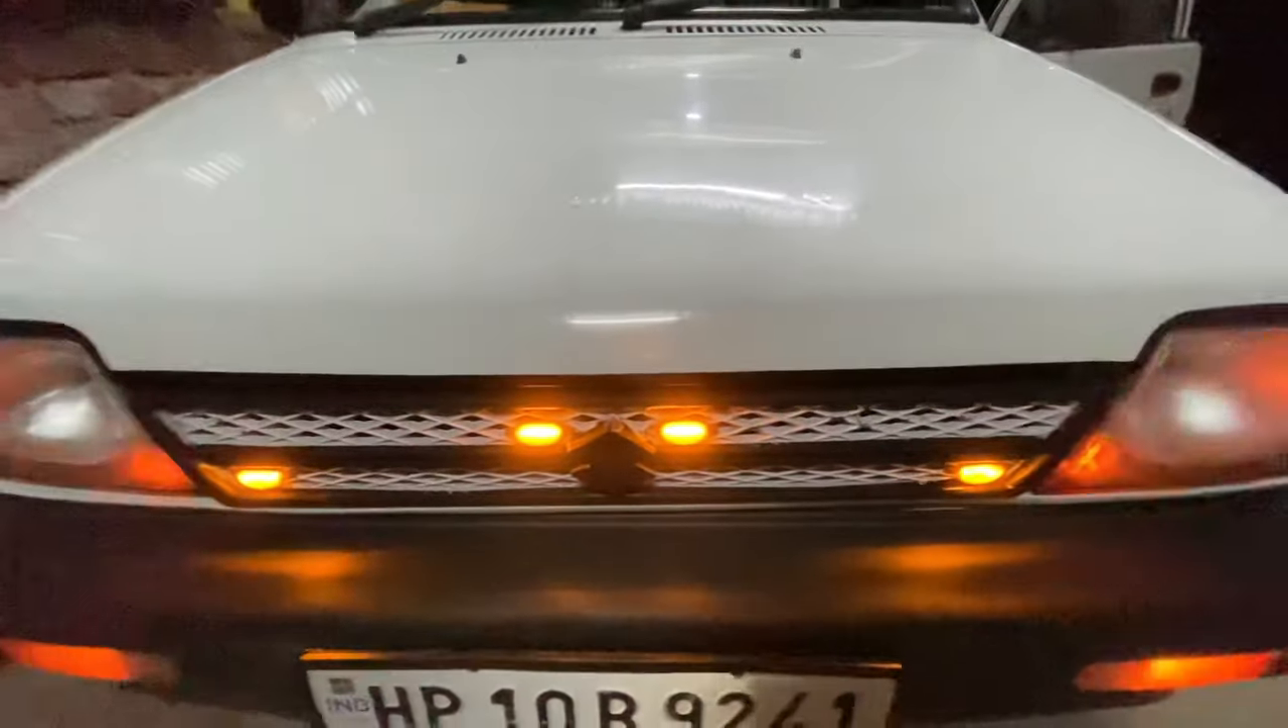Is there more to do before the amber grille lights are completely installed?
No.